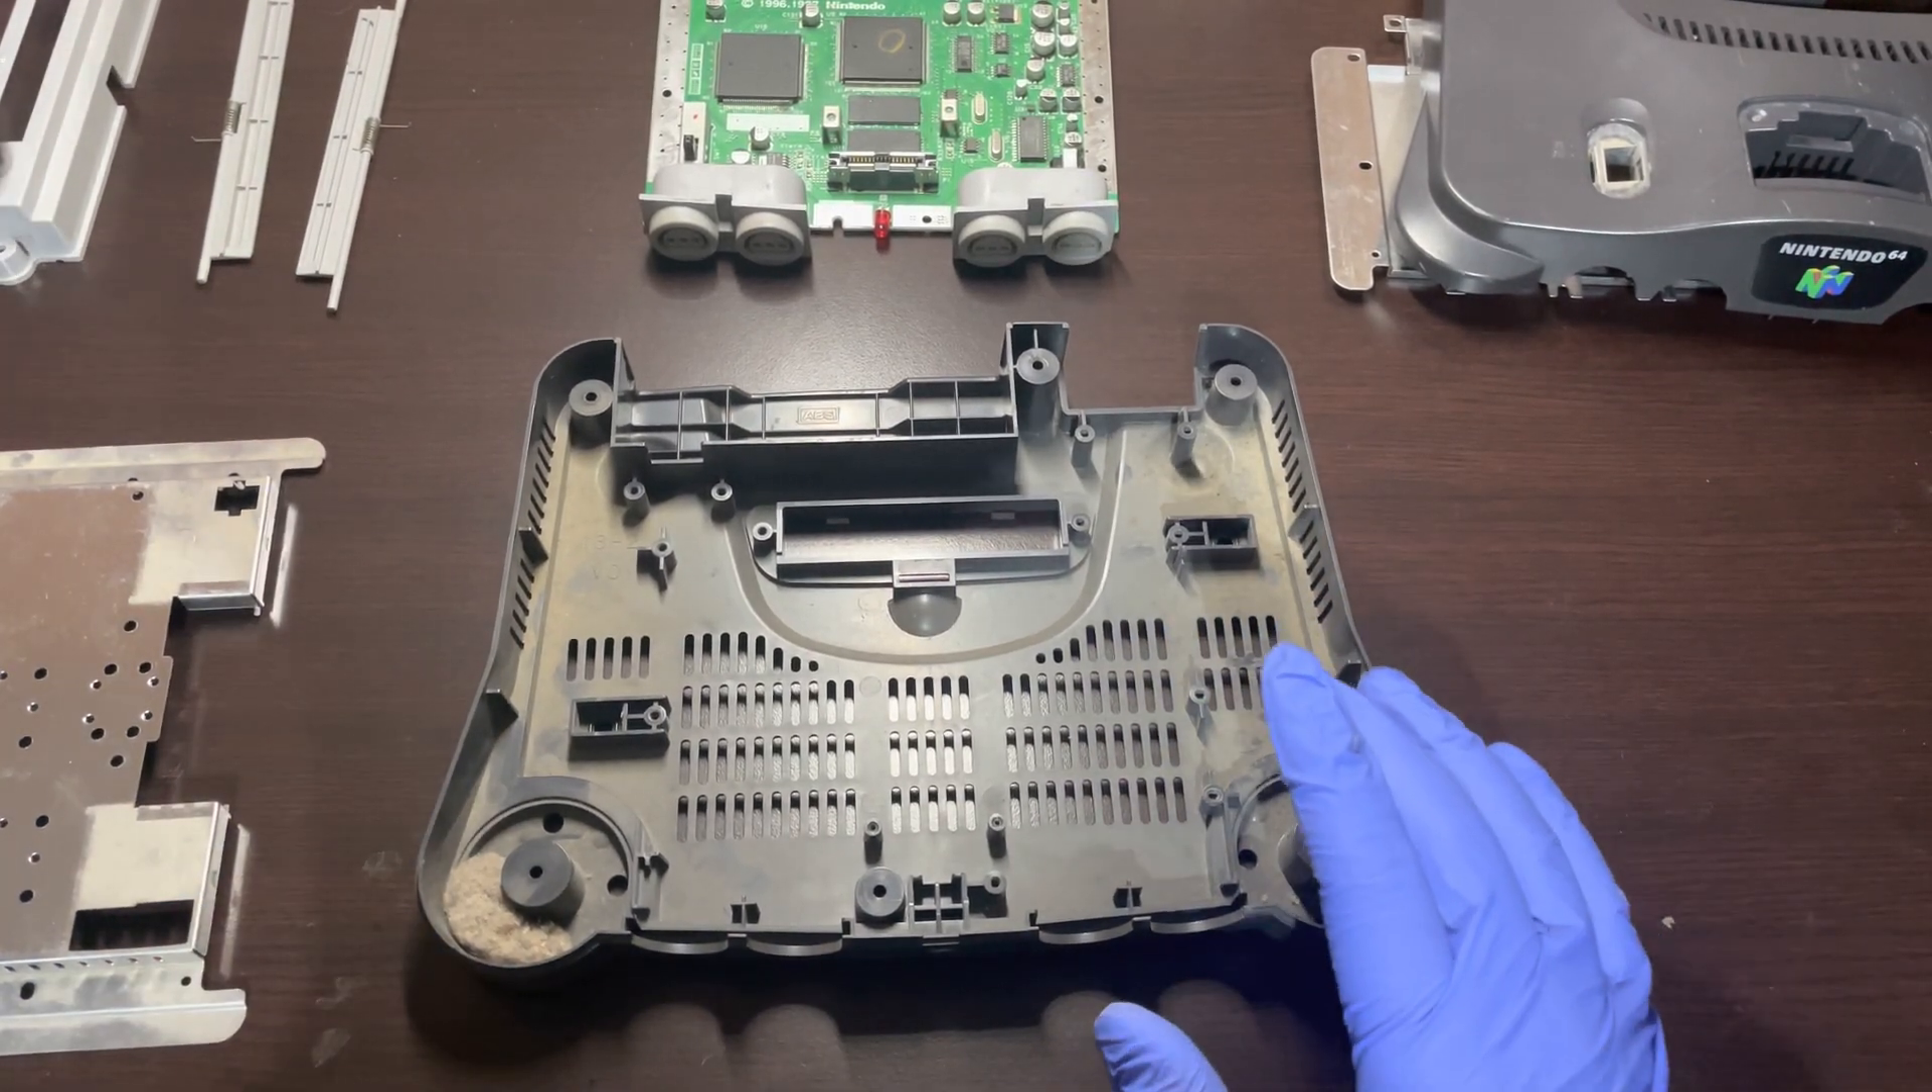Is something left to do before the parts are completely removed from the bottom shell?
No.